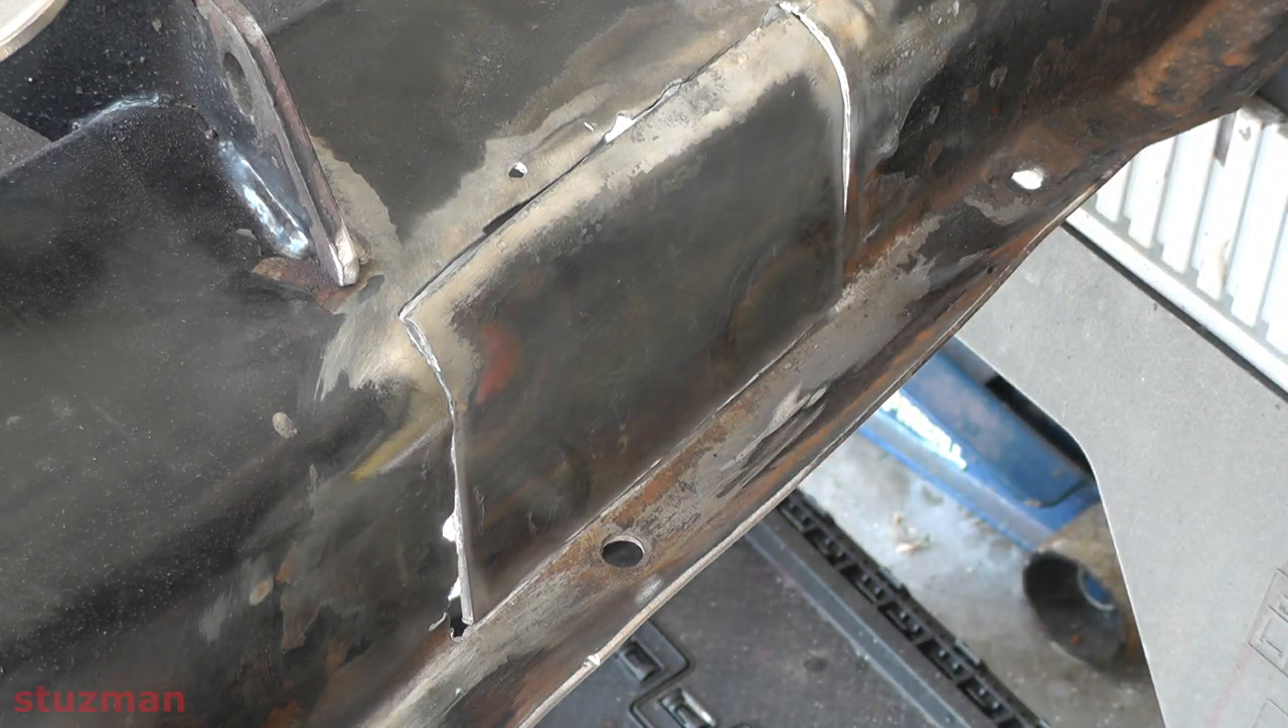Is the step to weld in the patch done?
No.